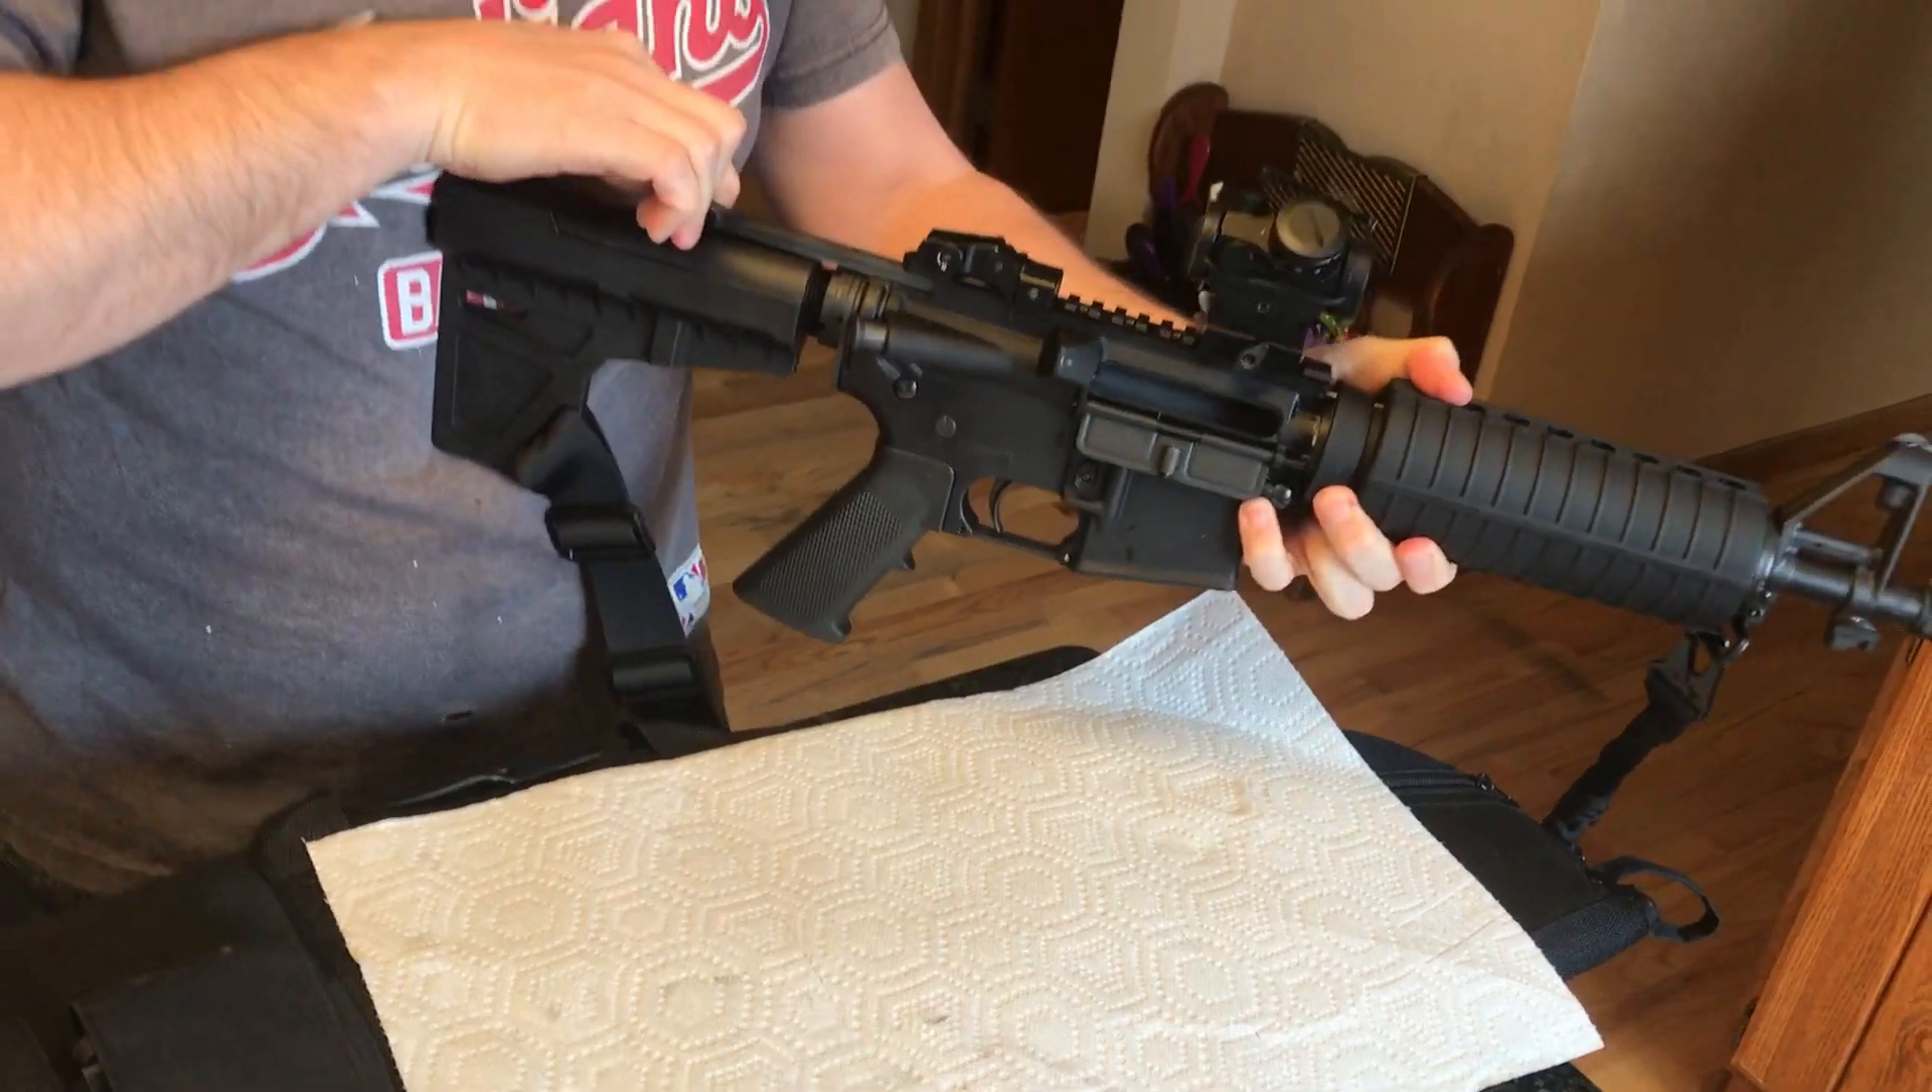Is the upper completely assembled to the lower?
Yes.